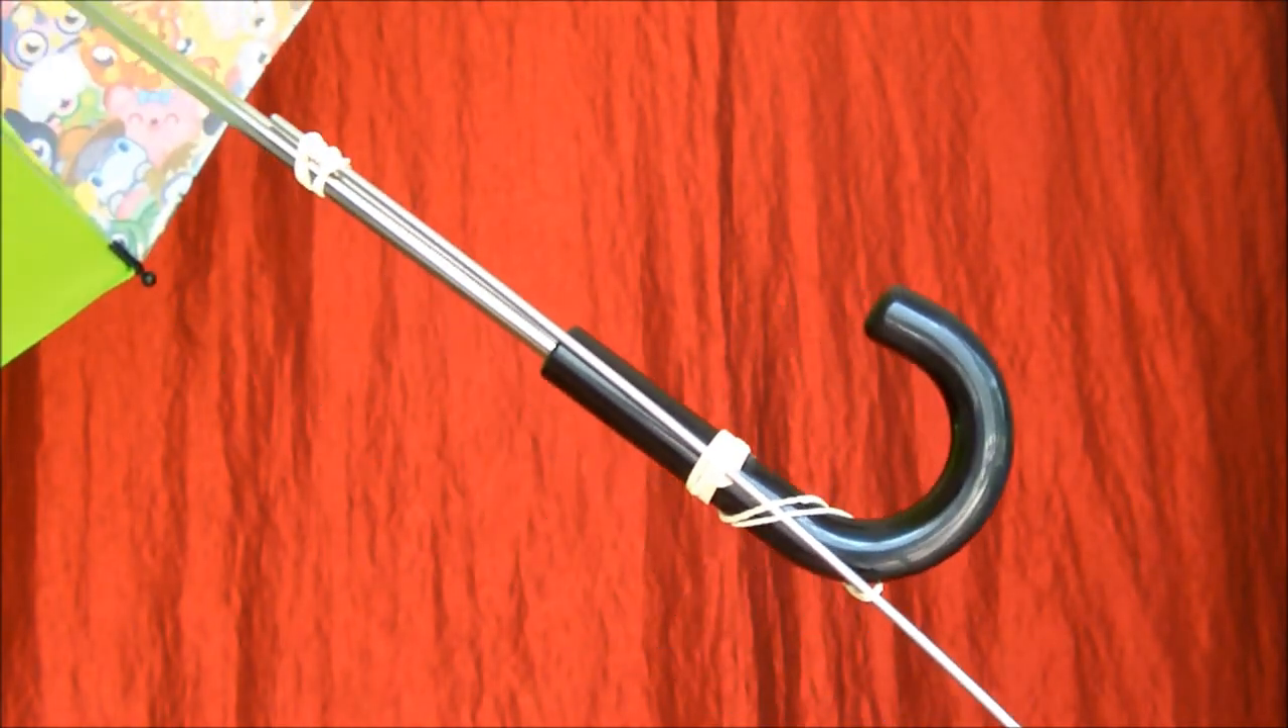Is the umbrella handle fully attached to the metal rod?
Yes.